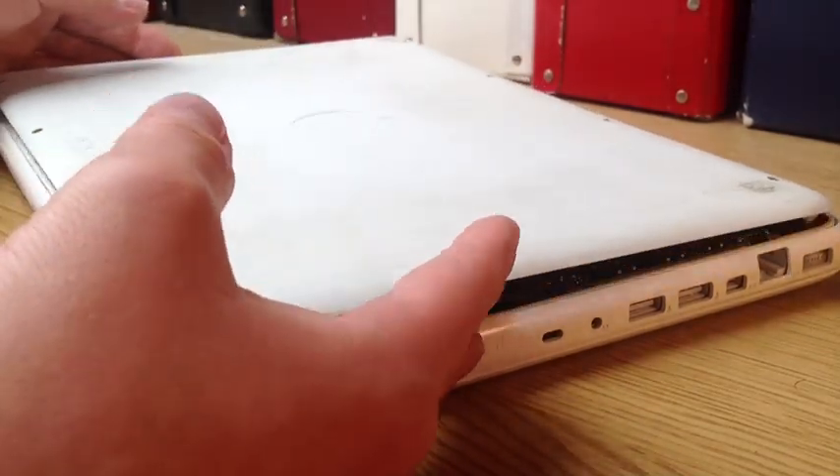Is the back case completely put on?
No.